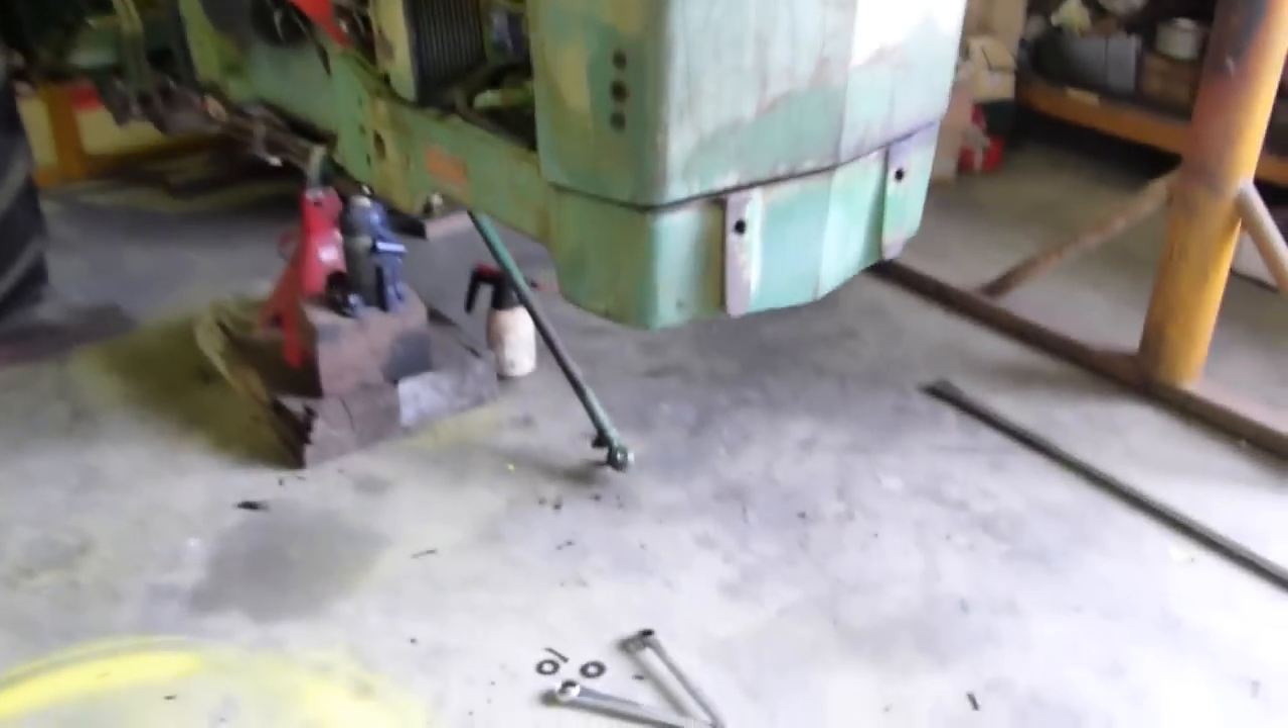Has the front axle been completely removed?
Yes.